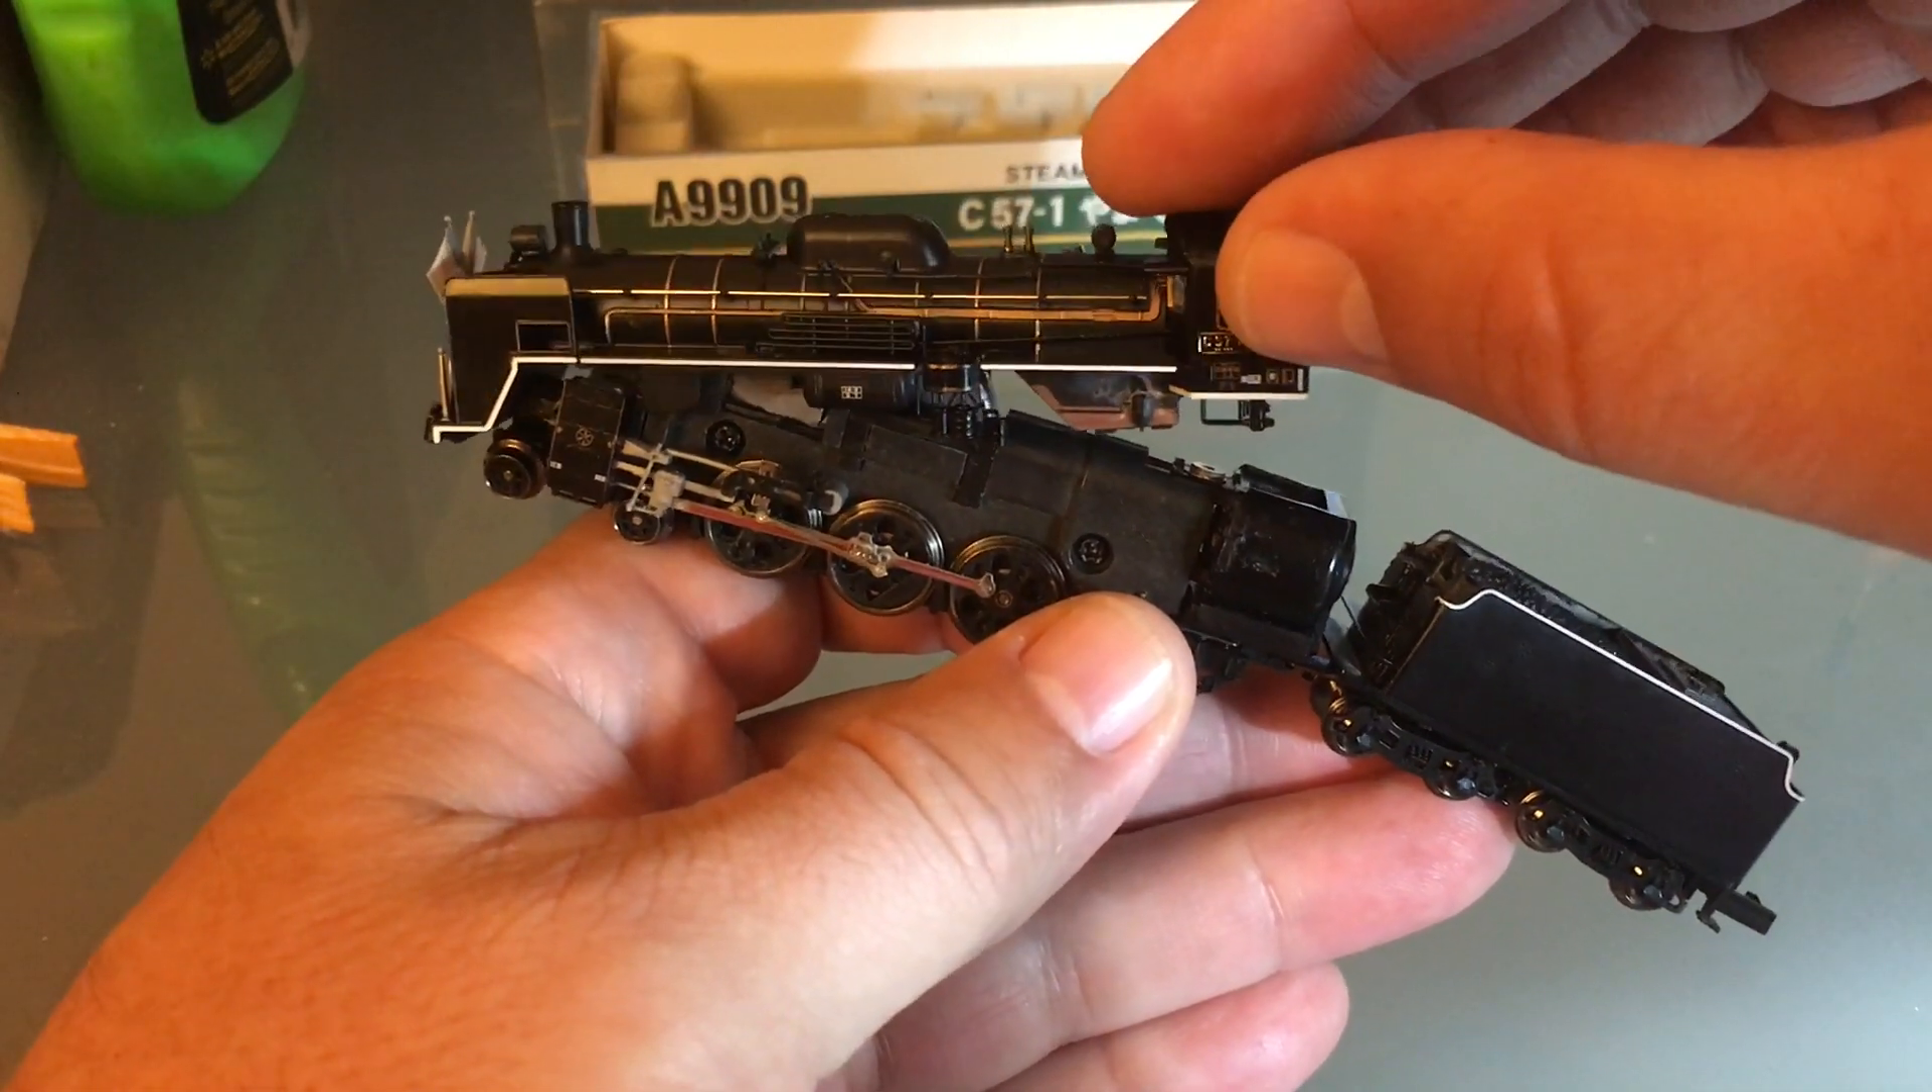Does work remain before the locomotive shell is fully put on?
Yes.